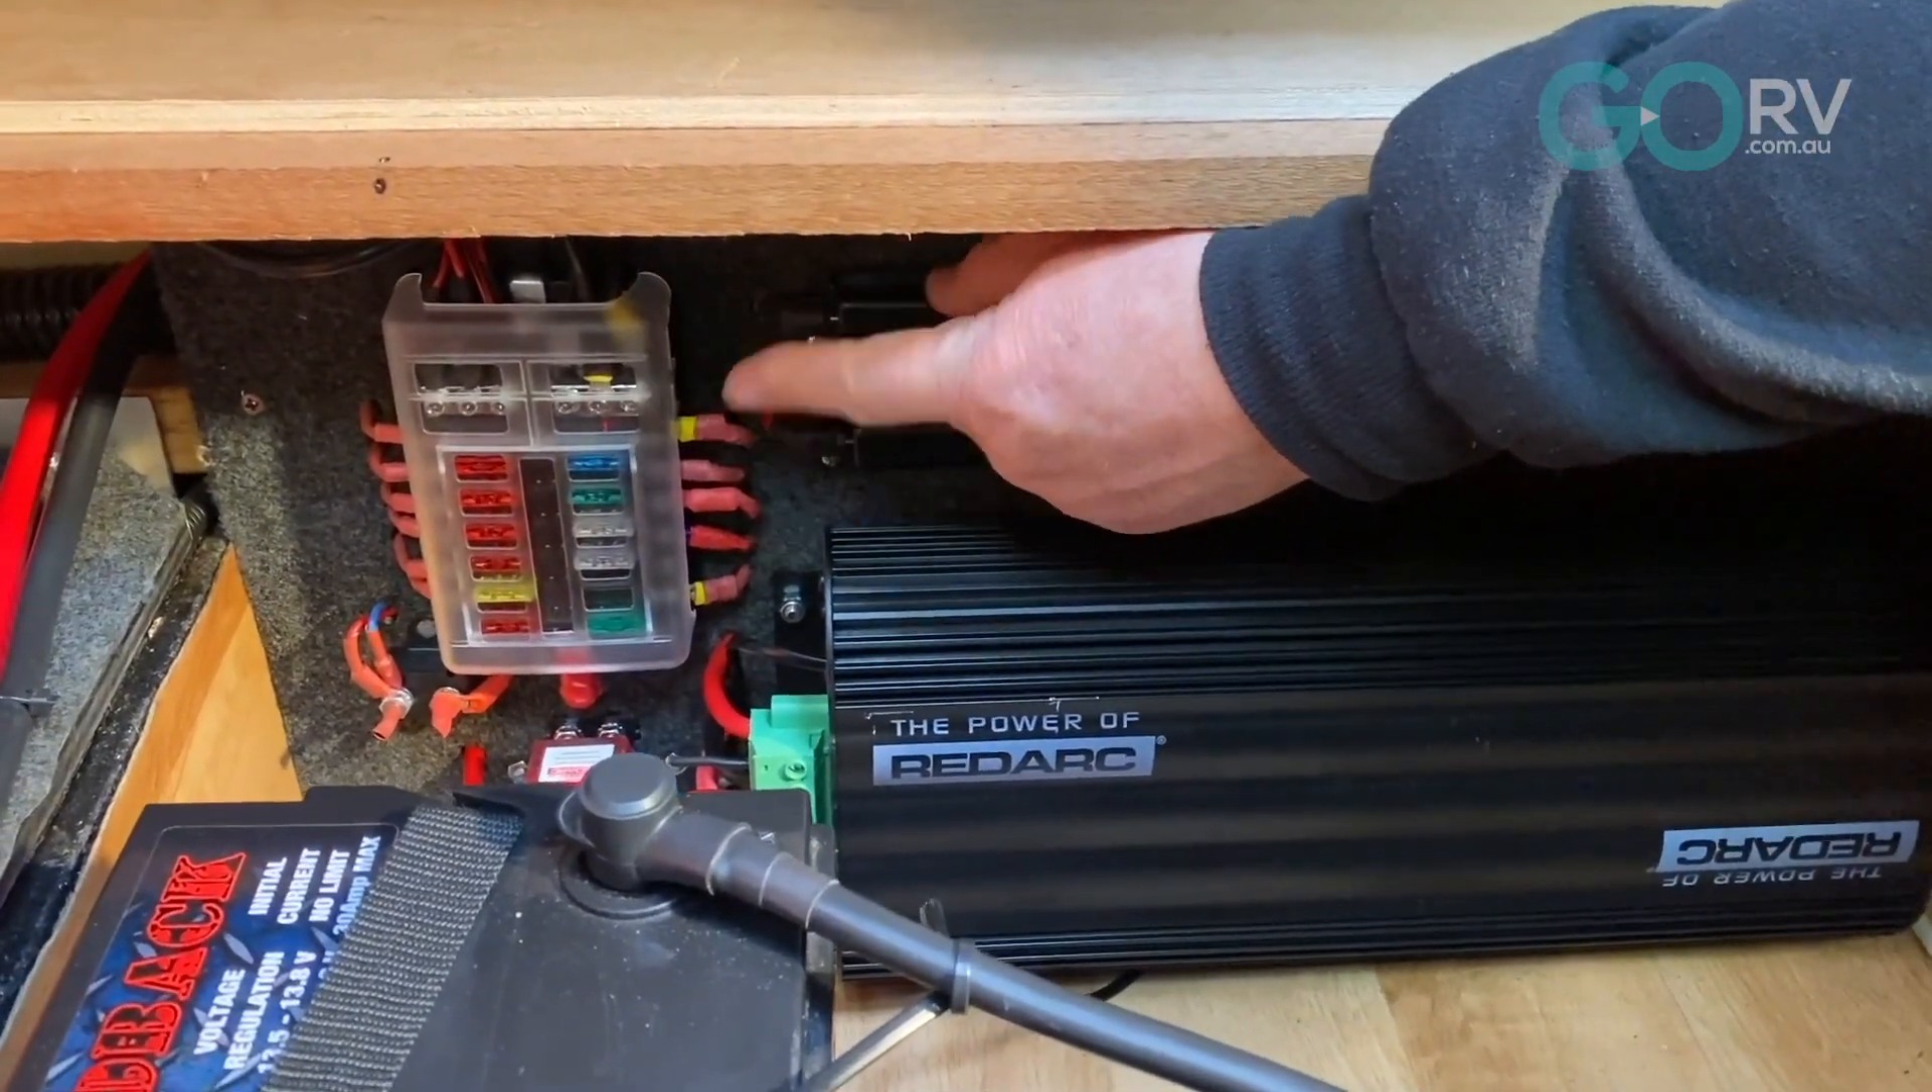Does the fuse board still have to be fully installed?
No.